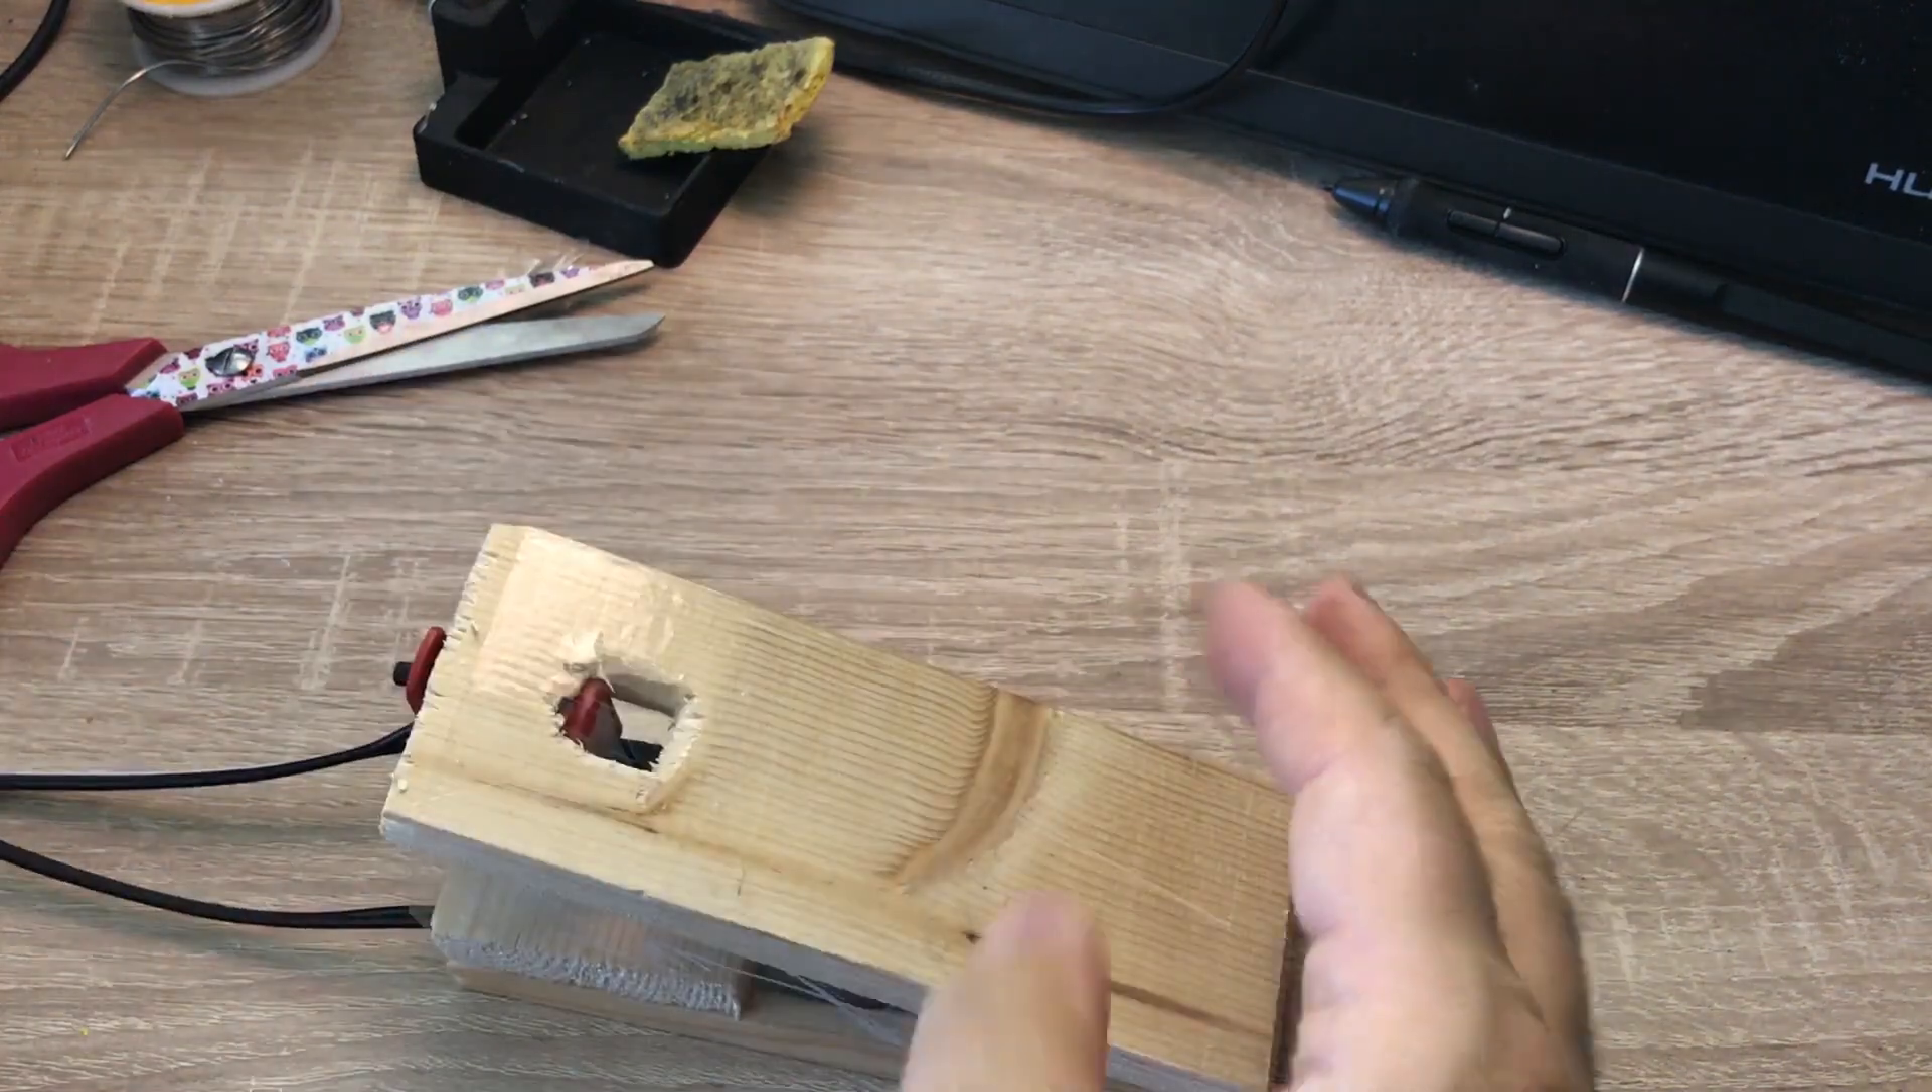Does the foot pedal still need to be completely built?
No.